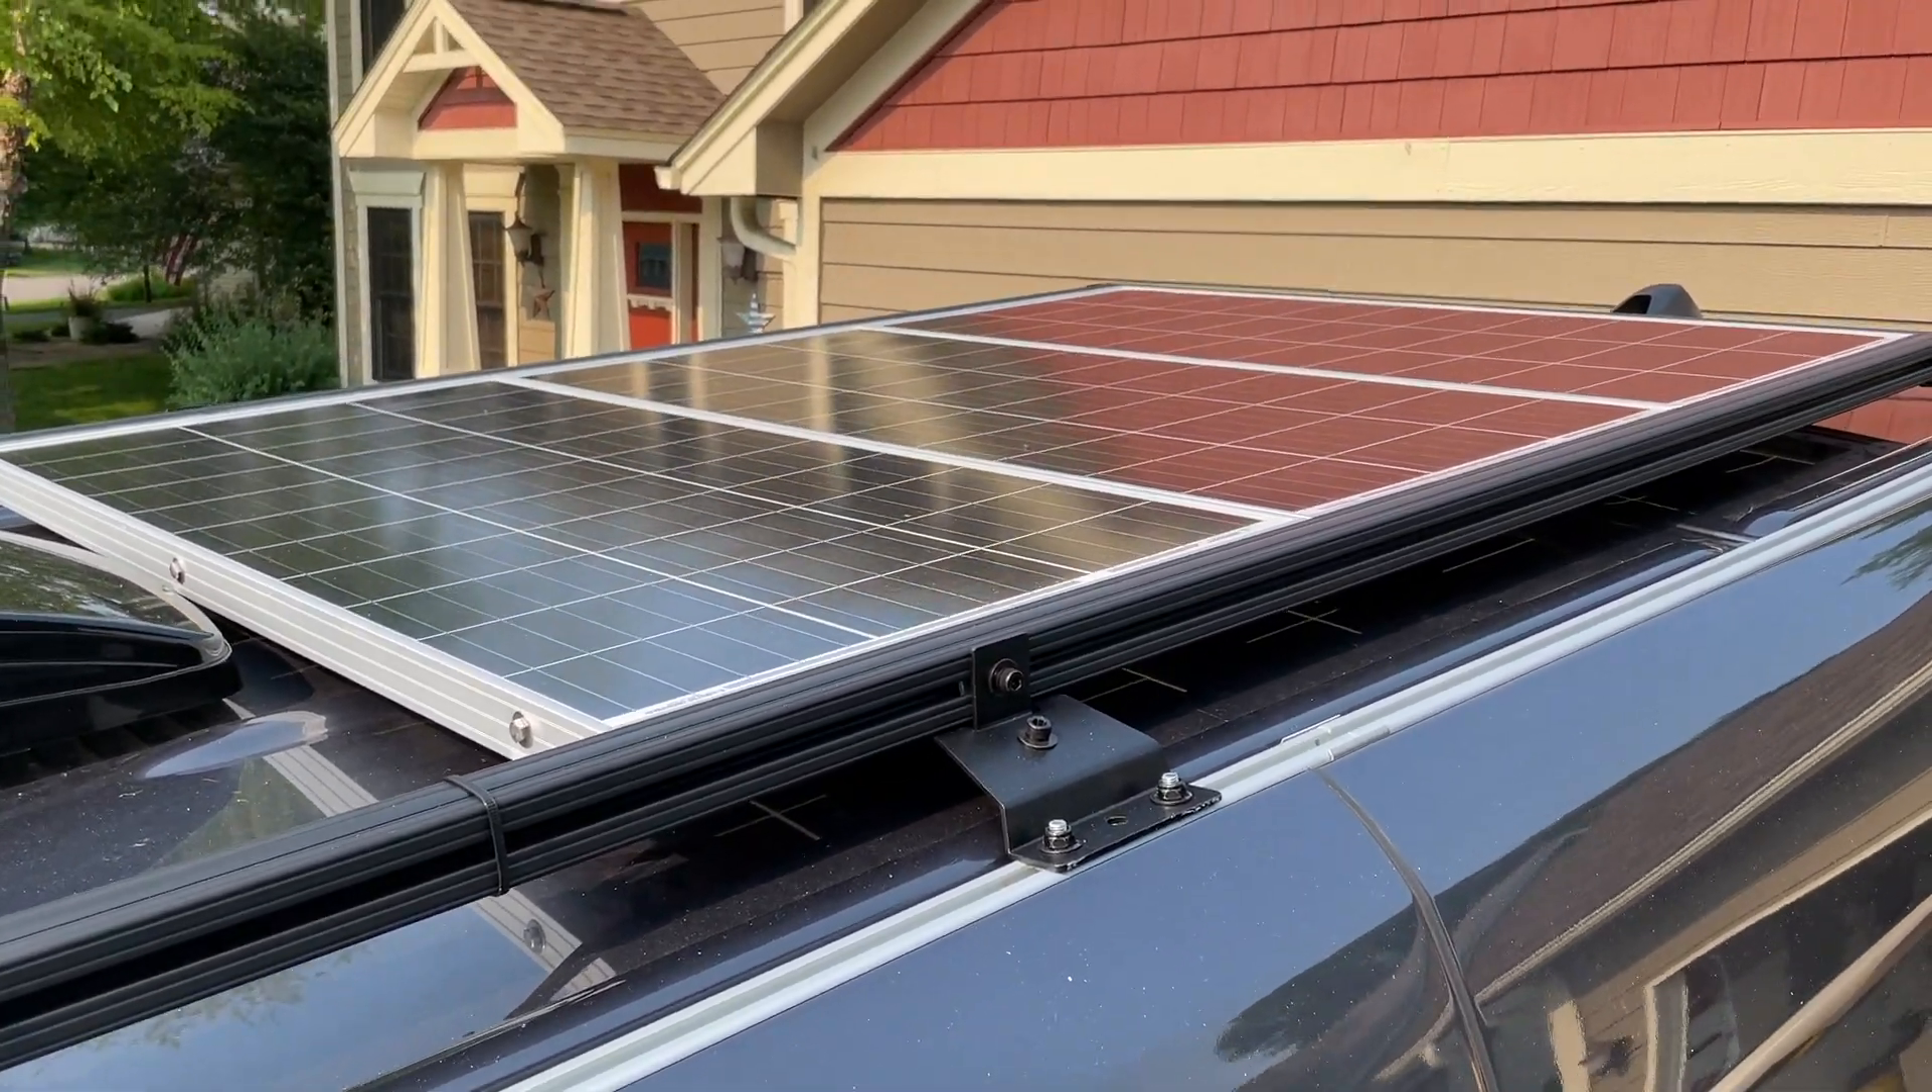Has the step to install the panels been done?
Yes.